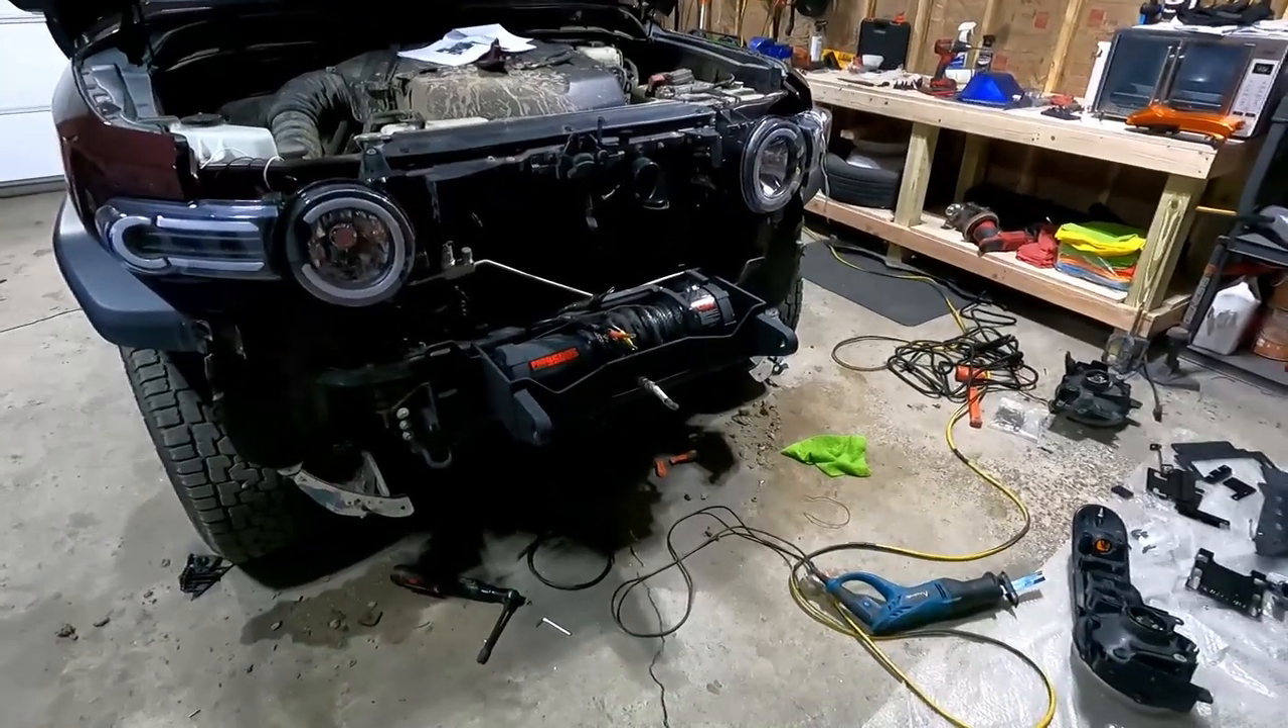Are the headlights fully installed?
Yes.